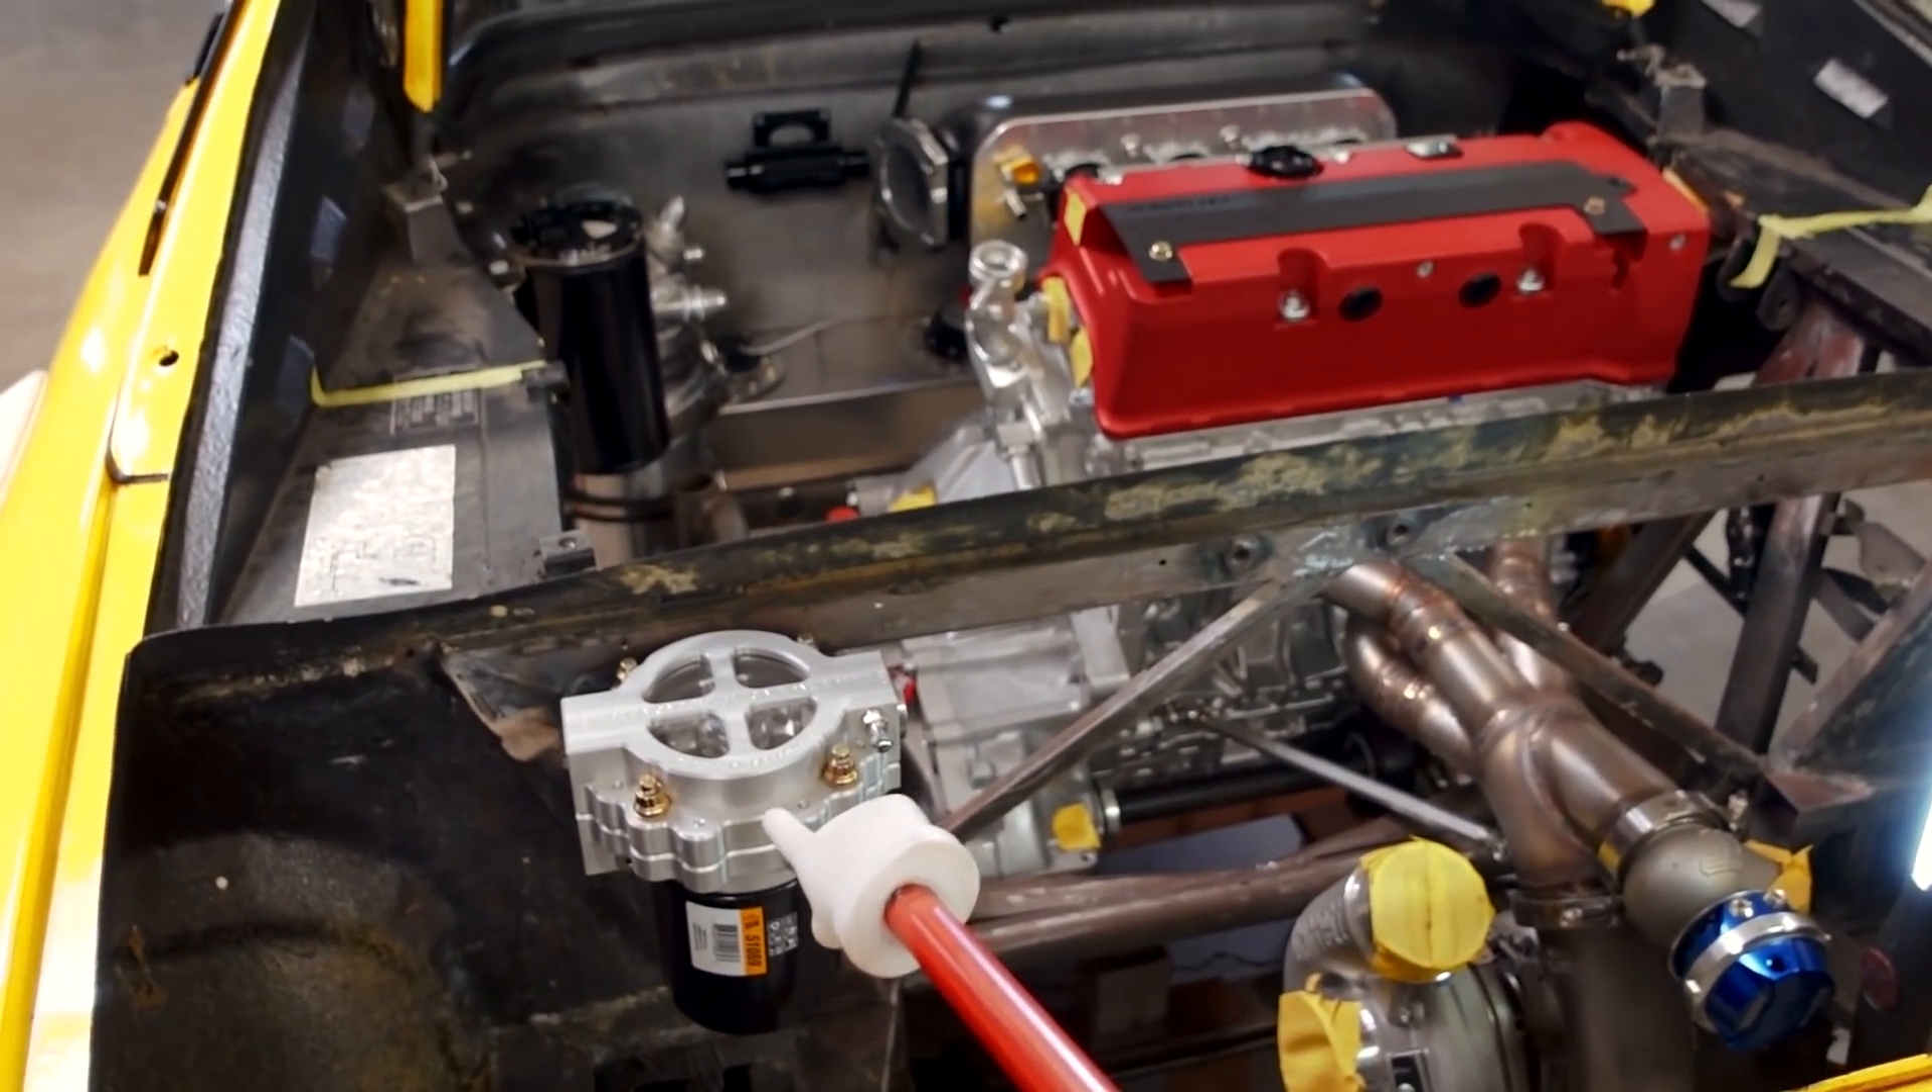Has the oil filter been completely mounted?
Yes.